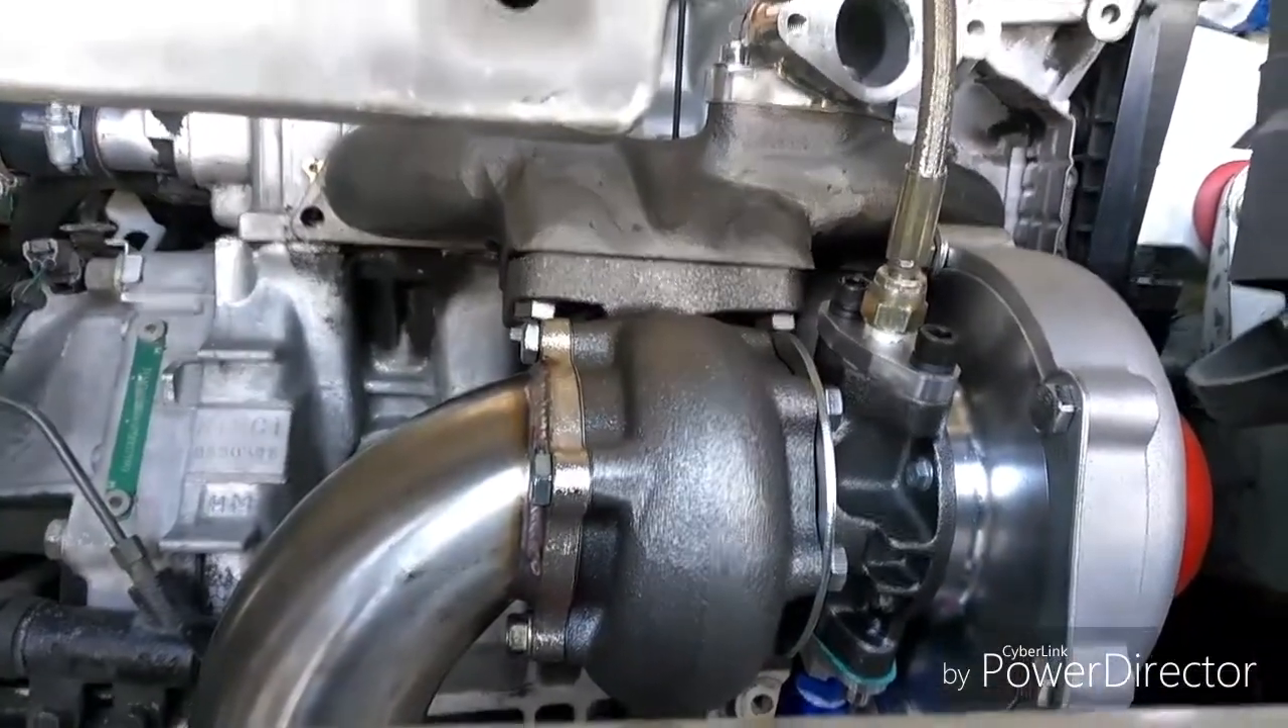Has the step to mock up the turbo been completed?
Yes.